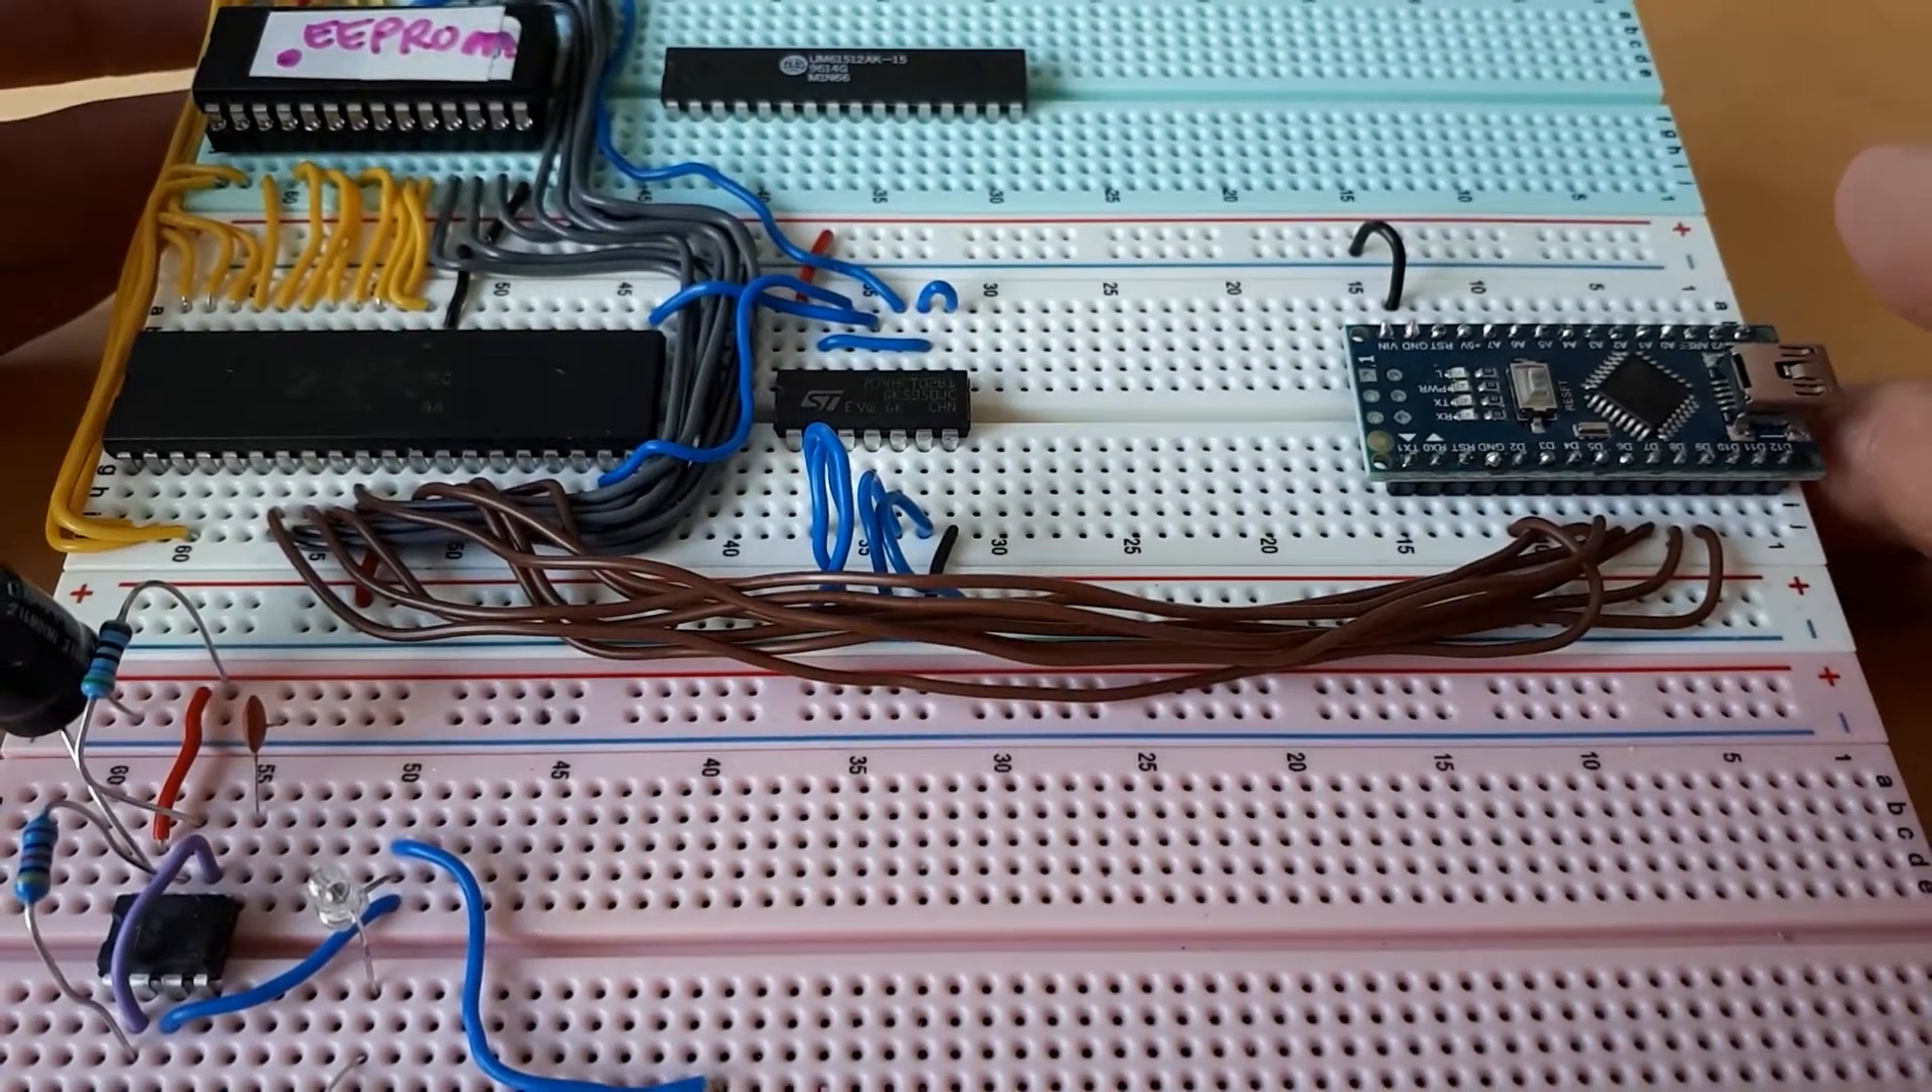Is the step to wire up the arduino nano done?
No.